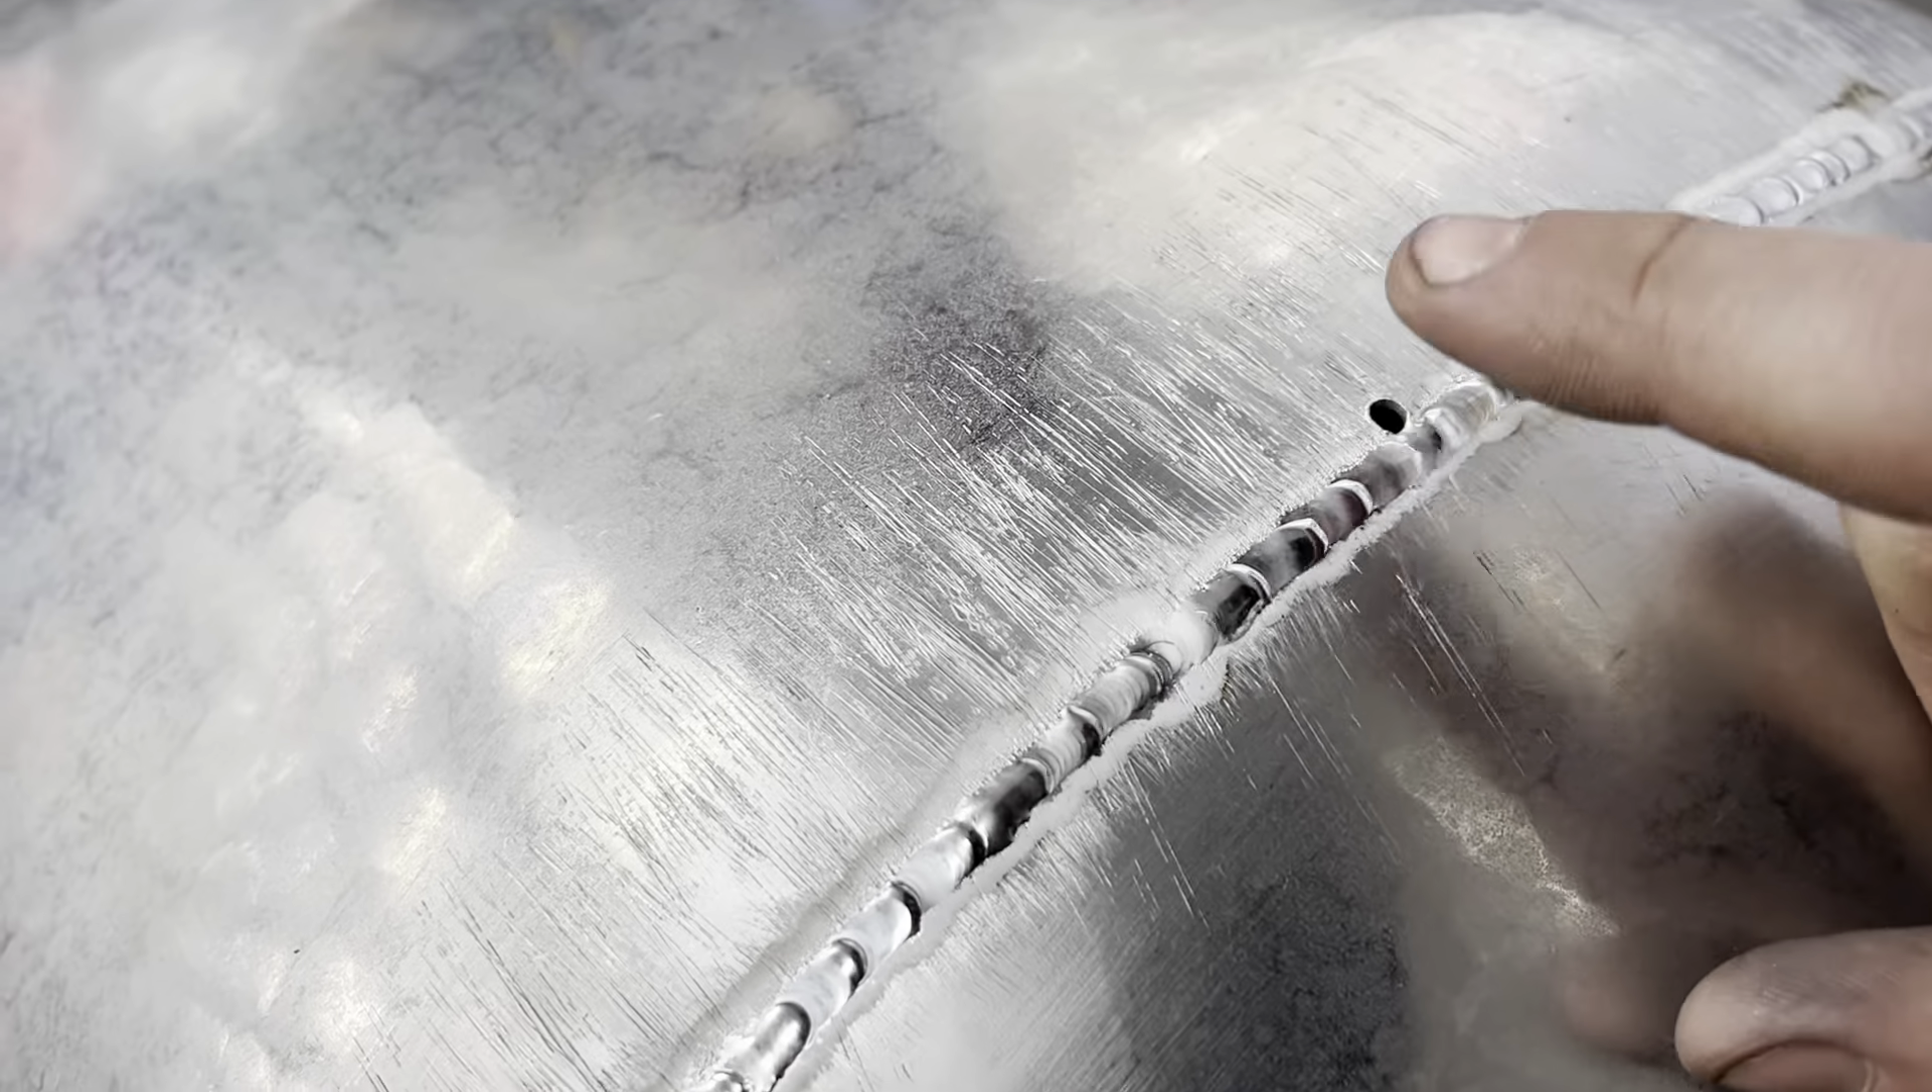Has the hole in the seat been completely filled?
No.